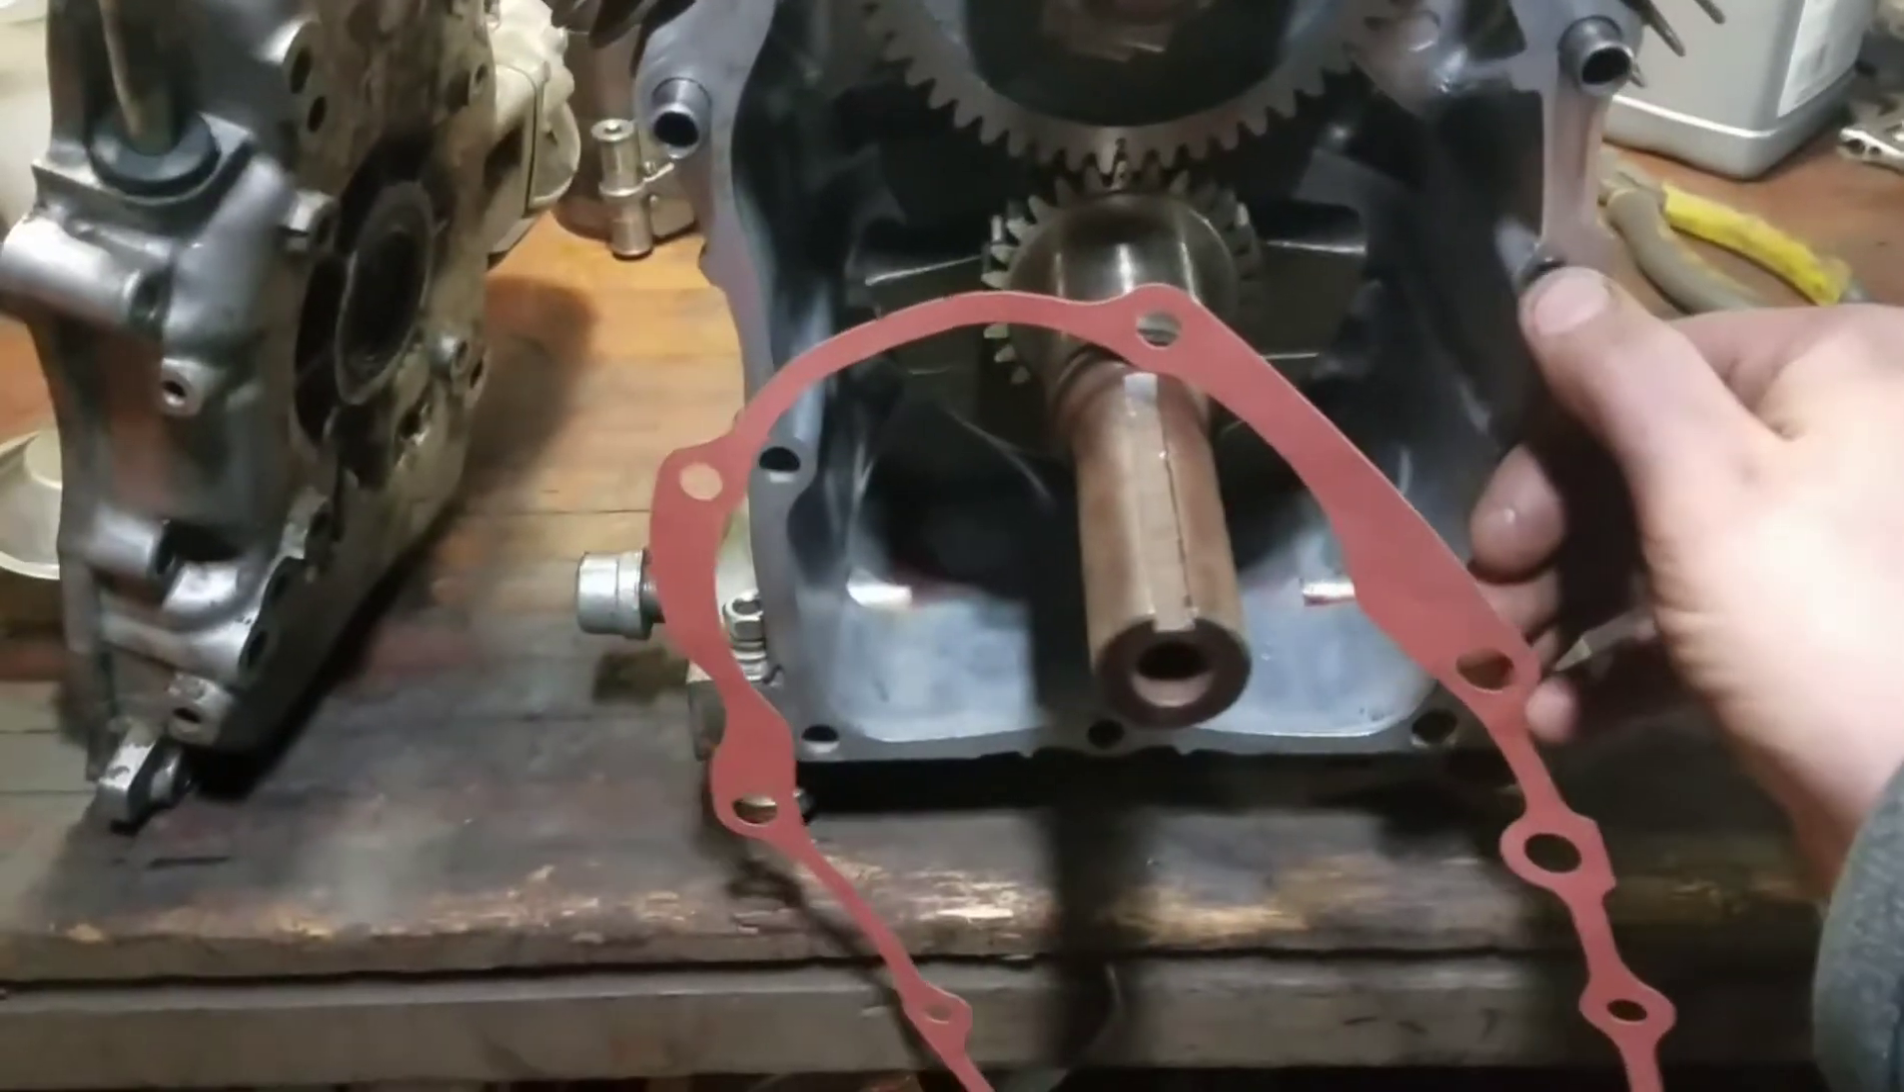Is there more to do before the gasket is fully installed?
Yes.